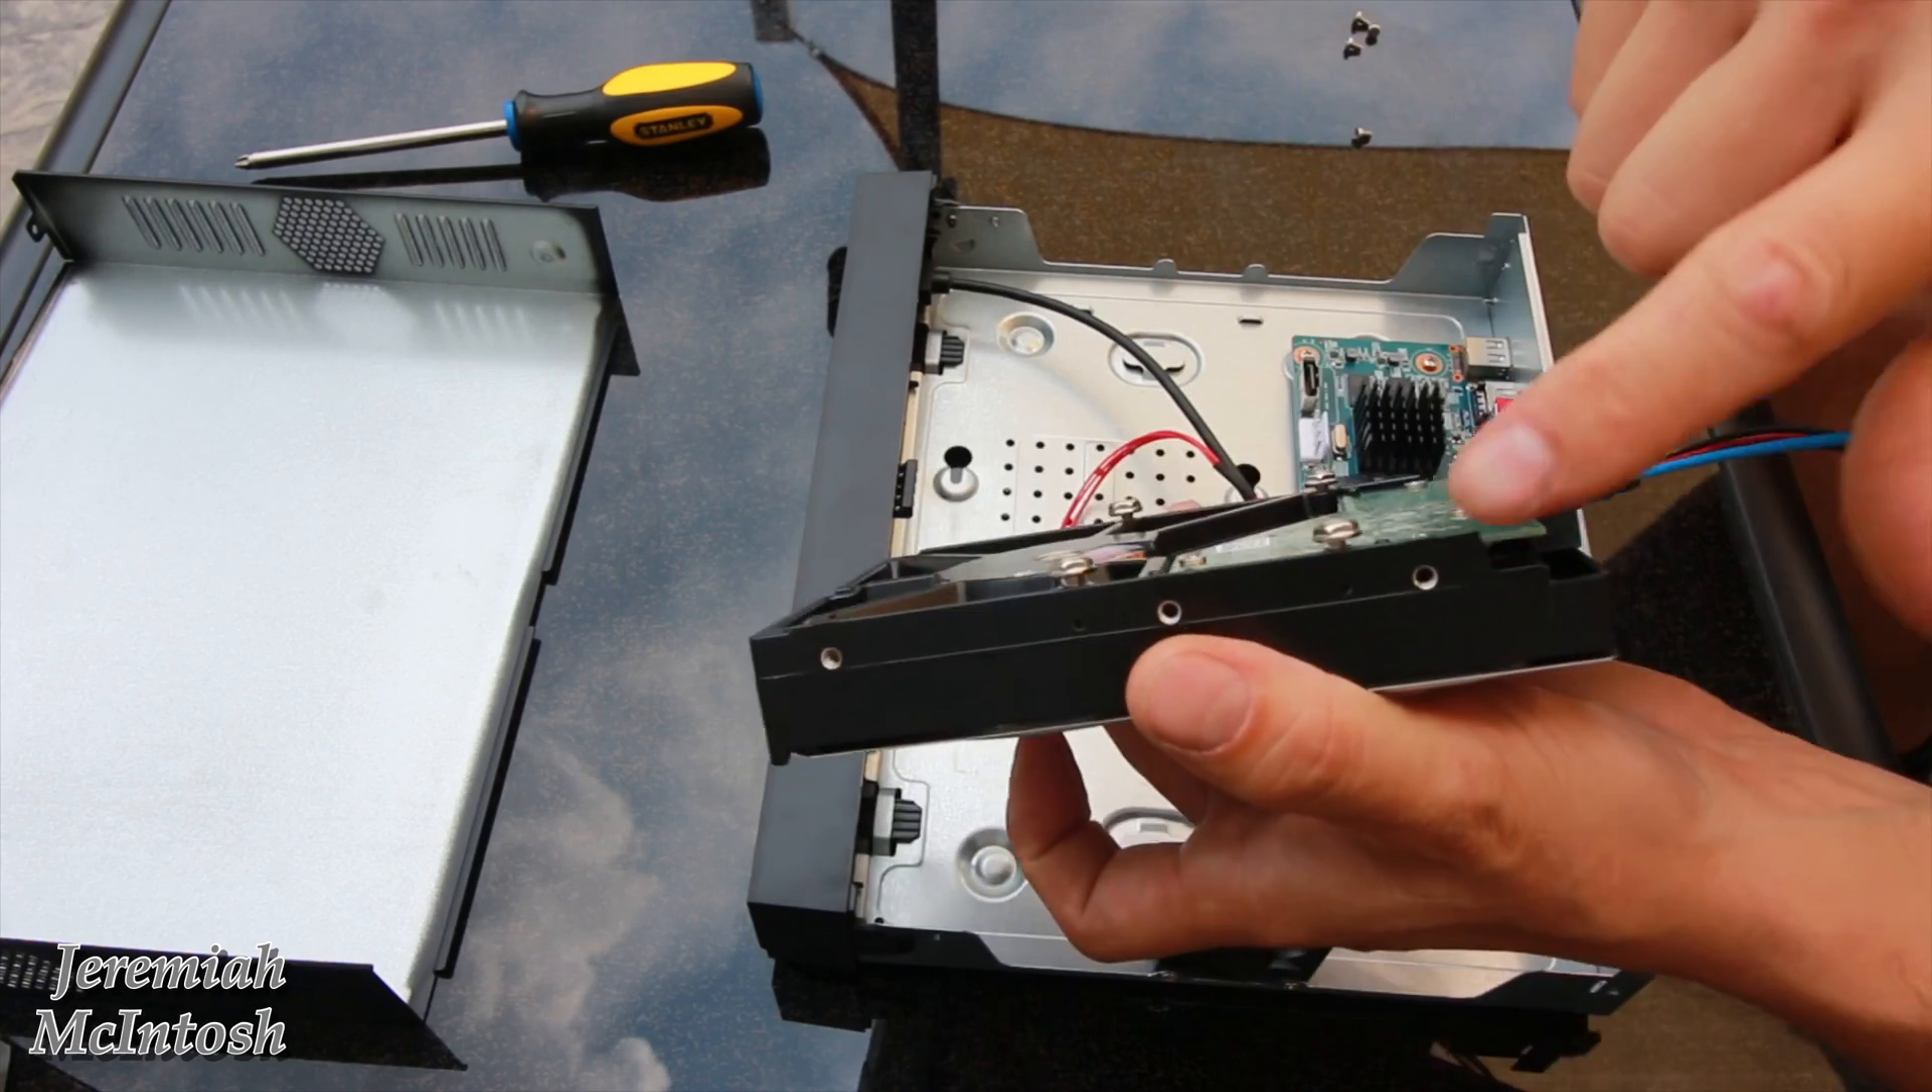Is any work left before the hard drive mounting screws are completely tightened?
Yes.